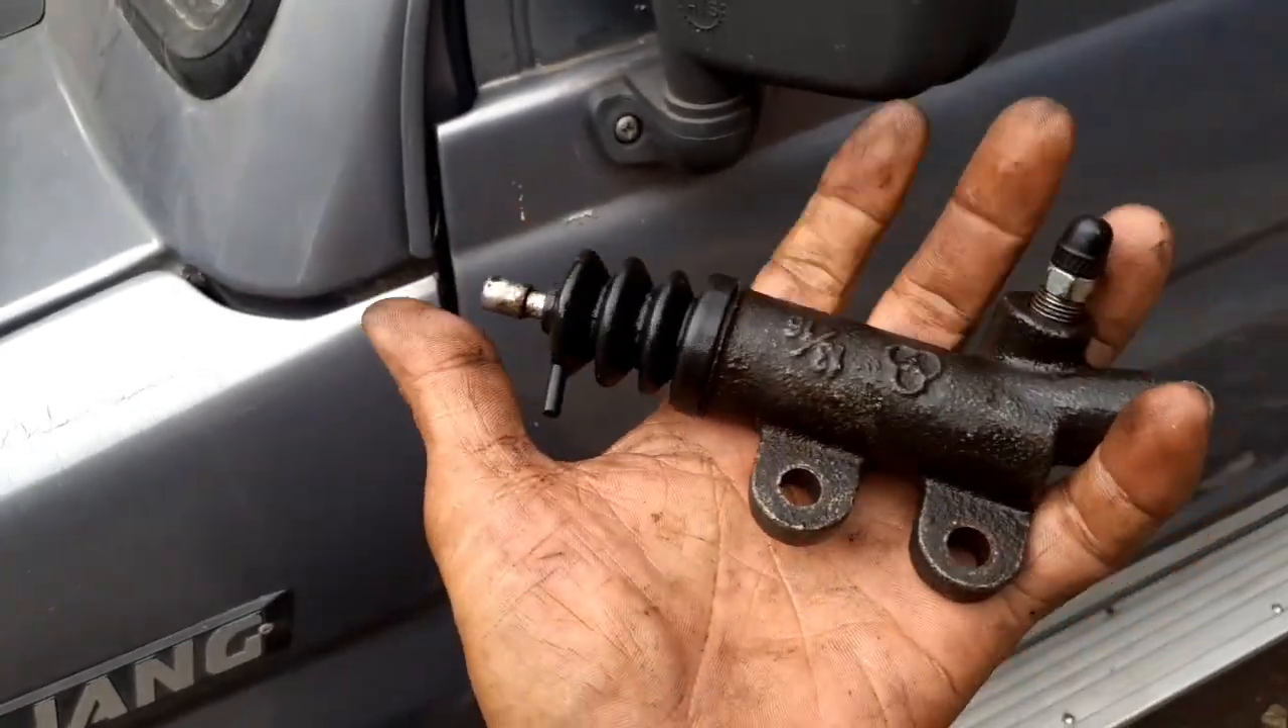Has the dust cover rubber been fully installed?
Yes.